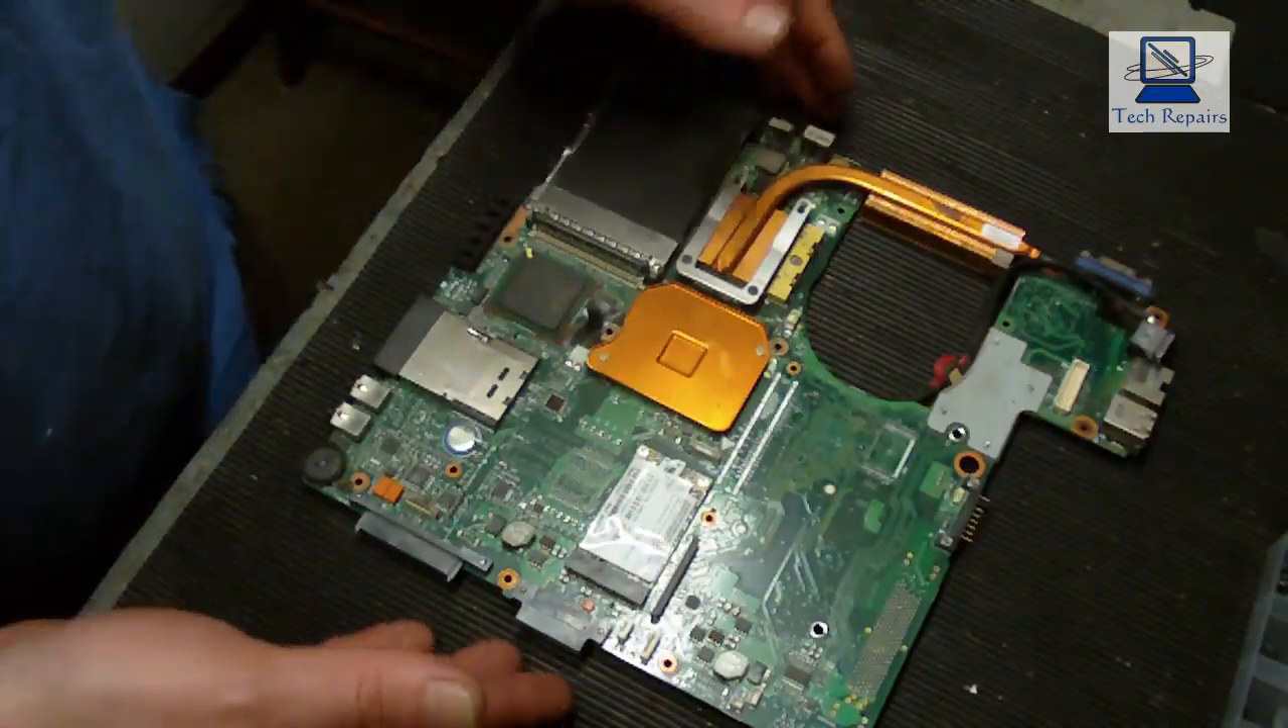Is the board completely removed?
Yes.